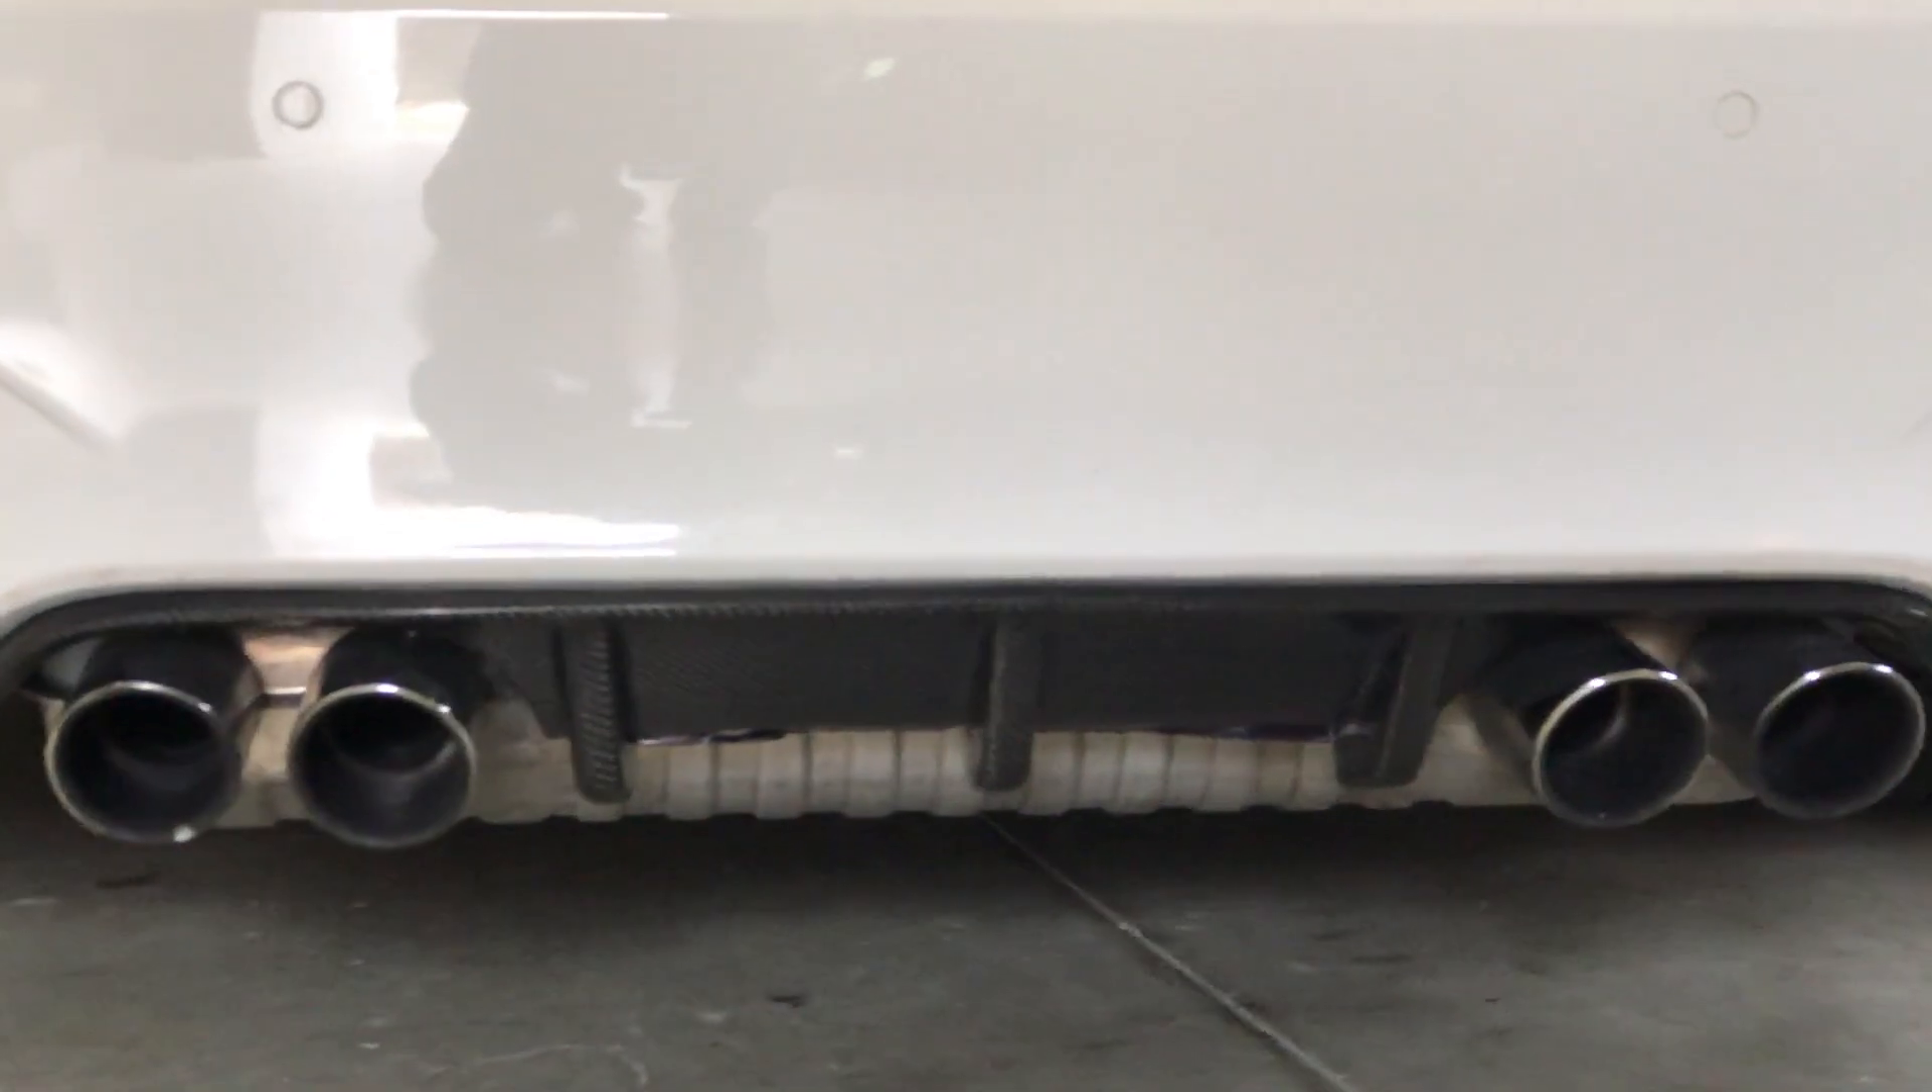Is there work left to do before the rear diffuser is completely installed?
No.